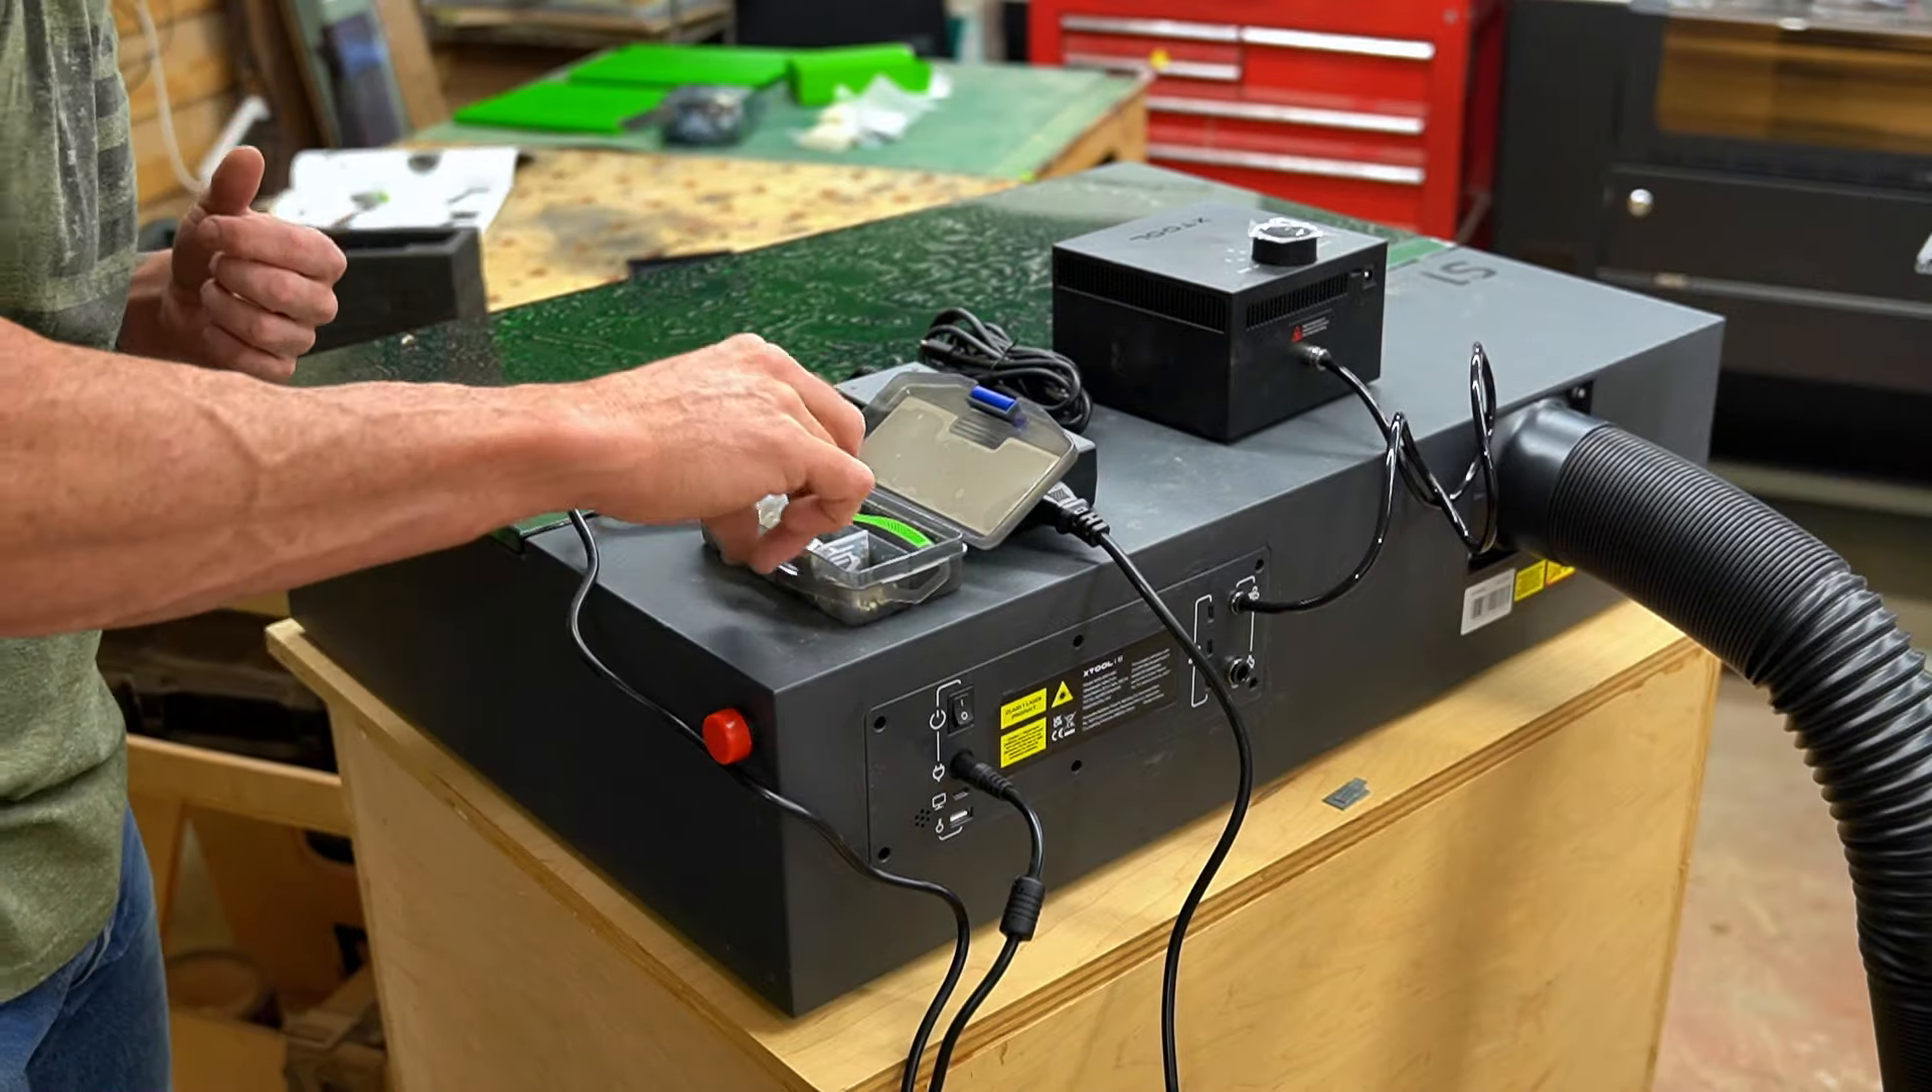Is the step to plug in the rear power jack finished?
Yes.